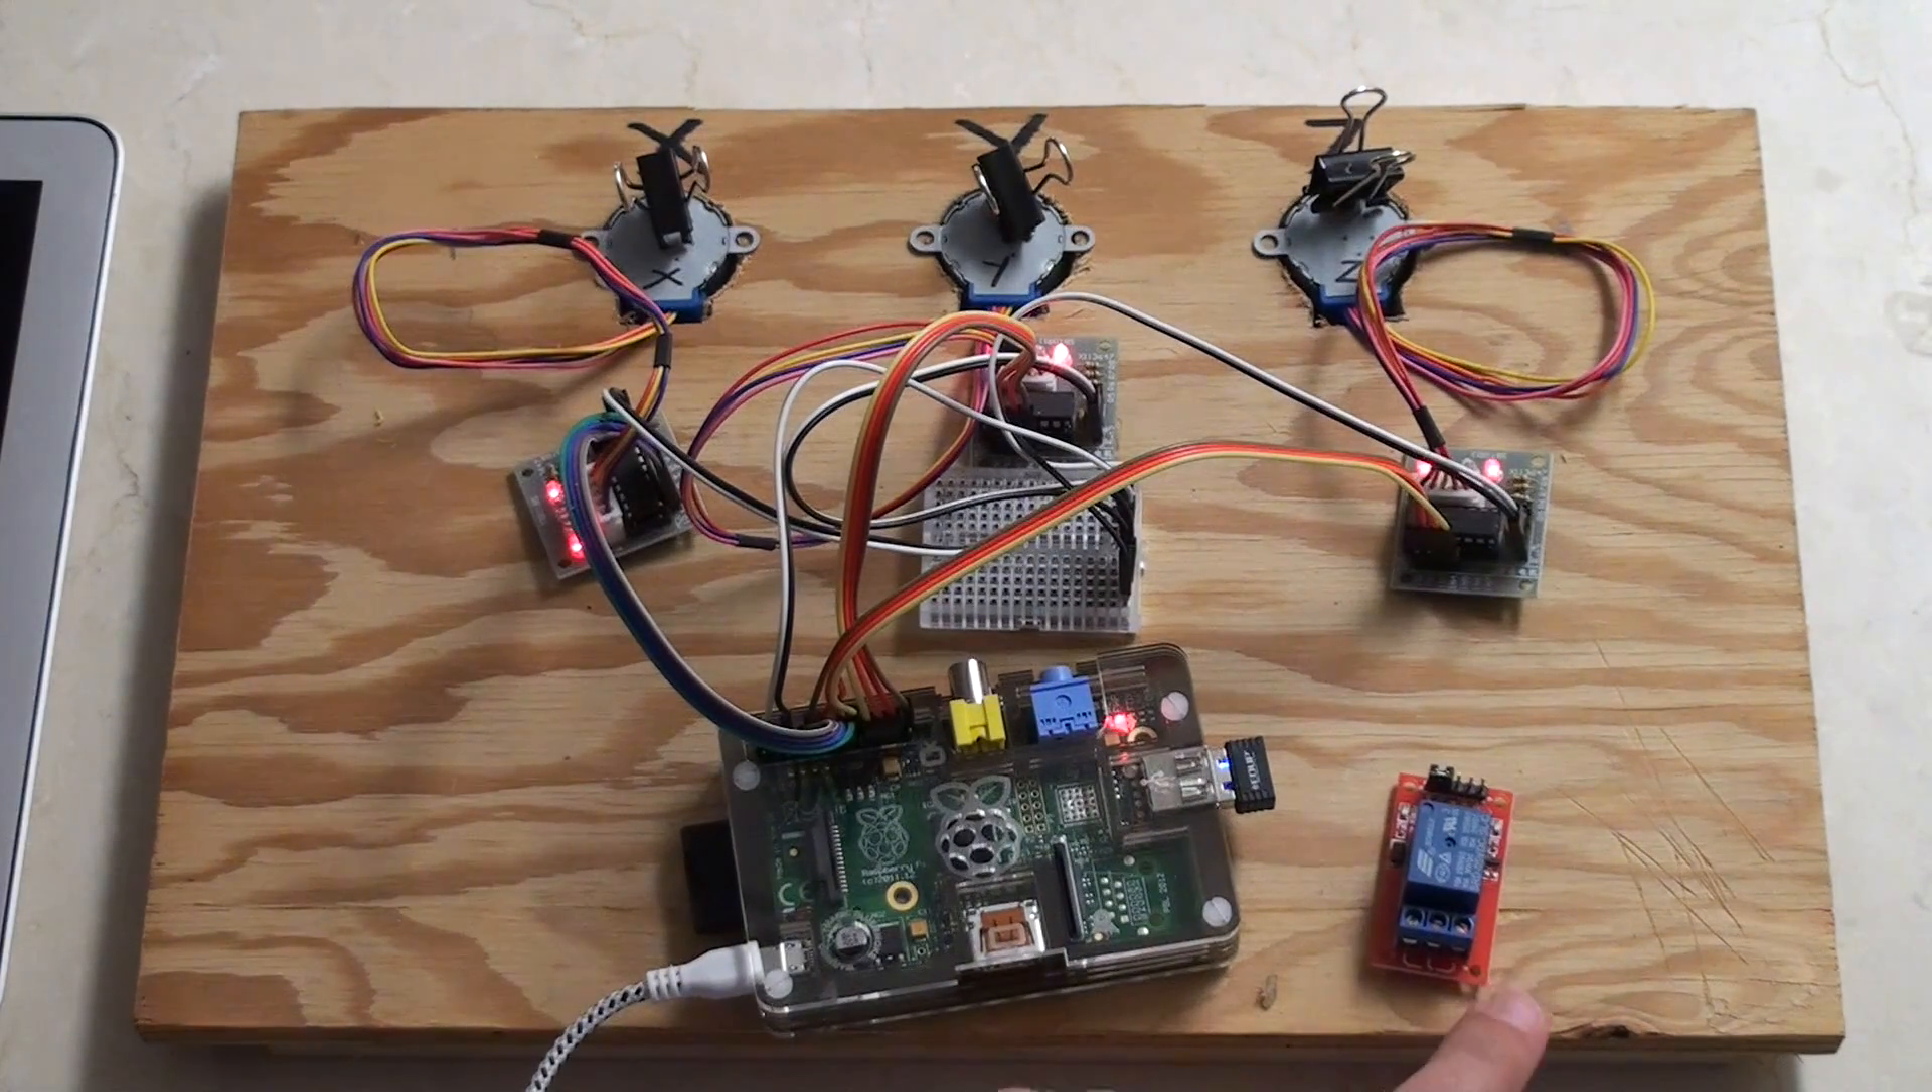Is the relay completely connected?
No.